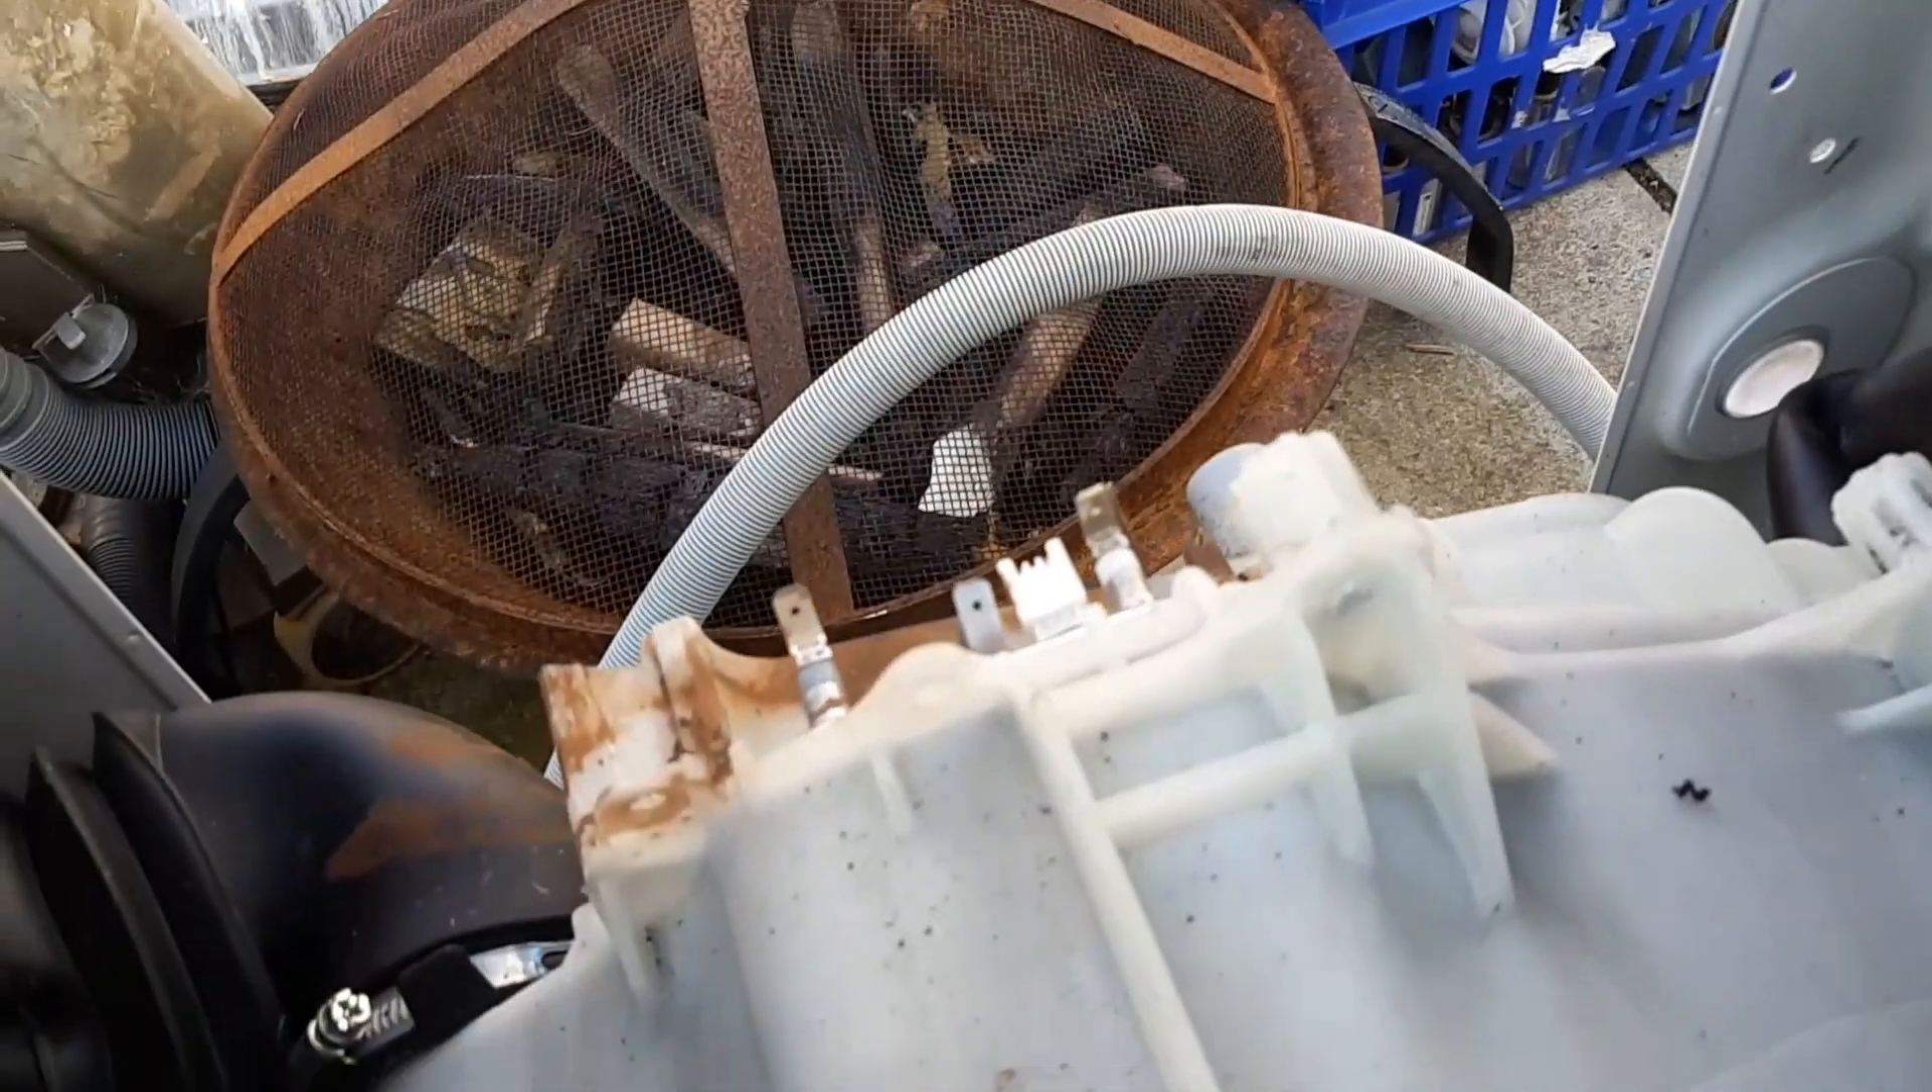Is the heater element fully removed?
No.